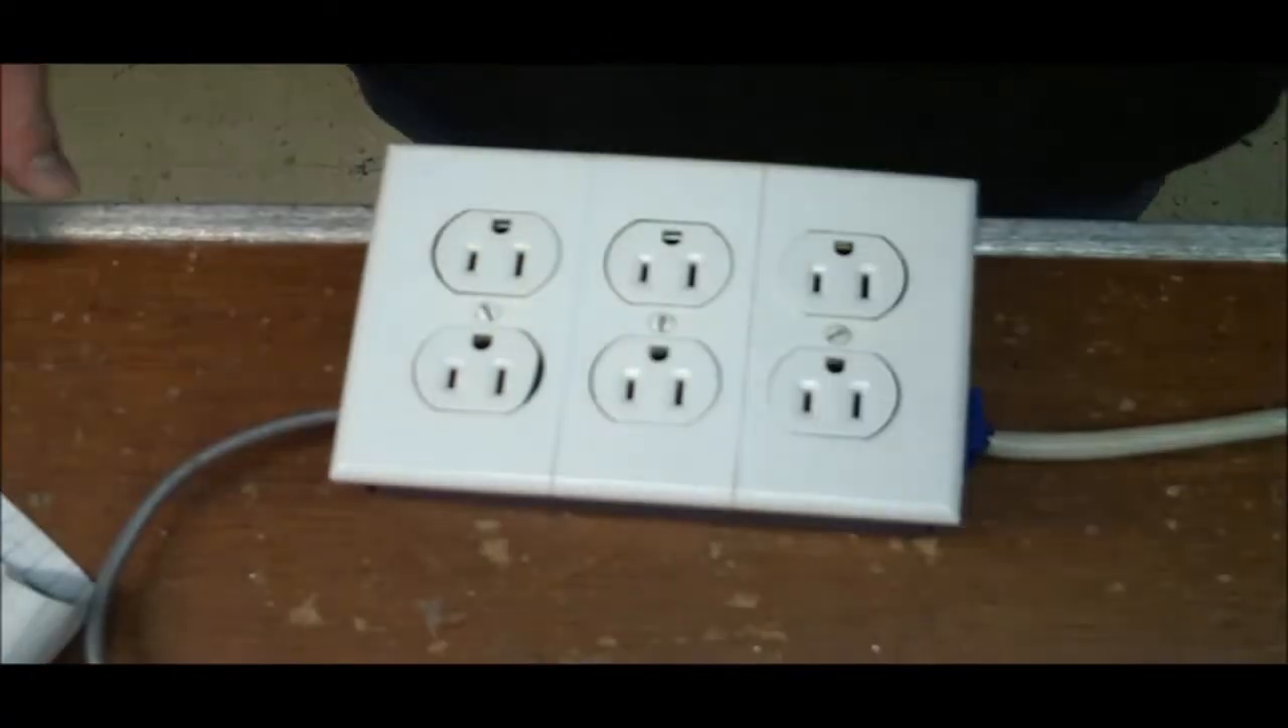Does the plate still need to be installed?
No.